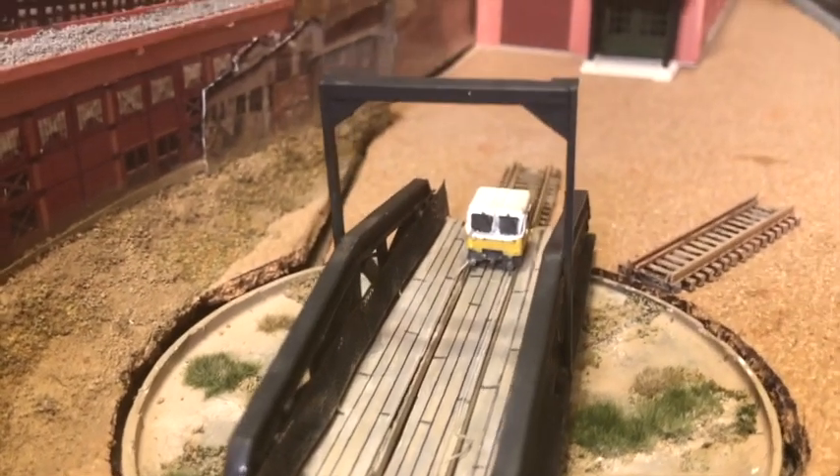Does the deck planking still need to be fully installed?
No.